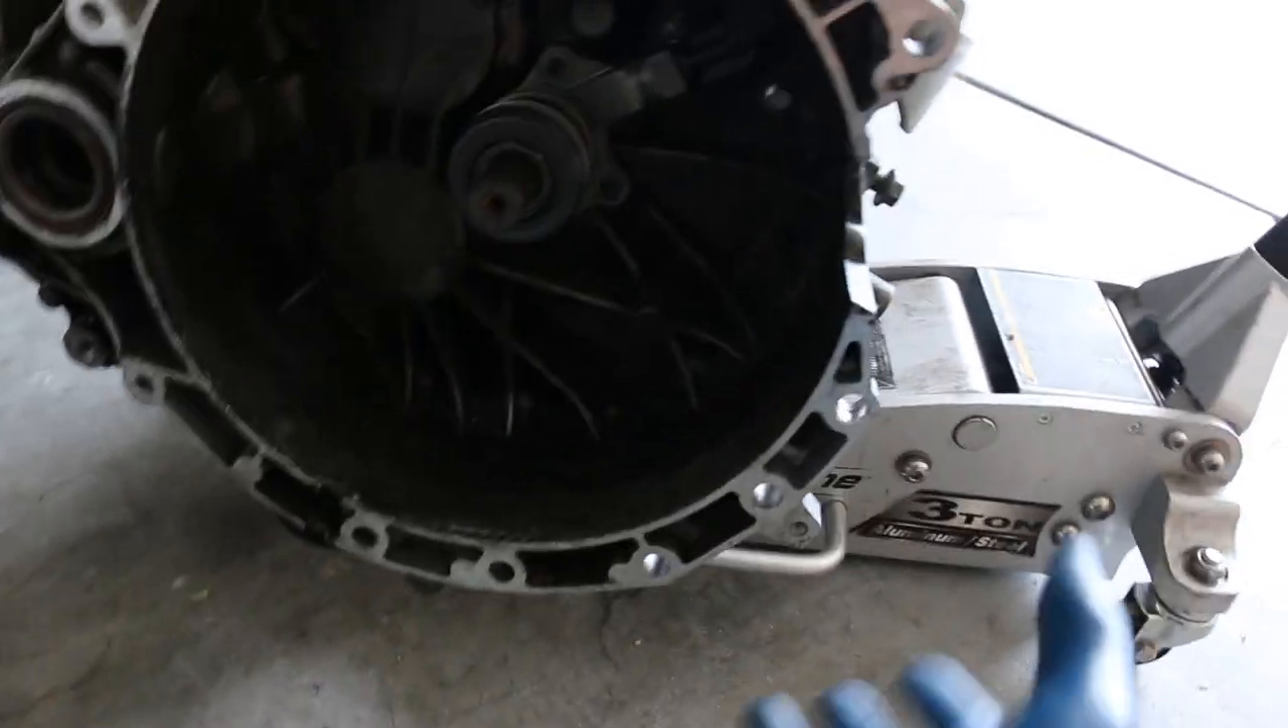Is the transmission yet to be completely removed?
No.